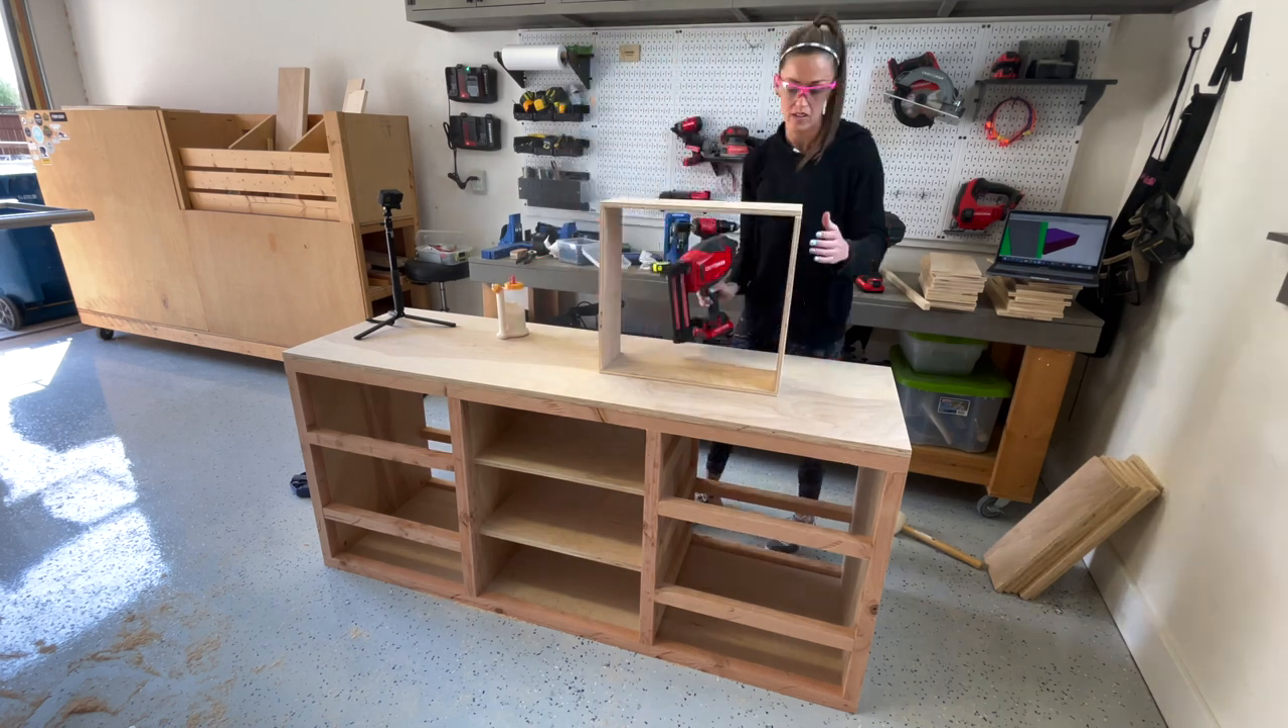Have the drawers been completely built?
No.